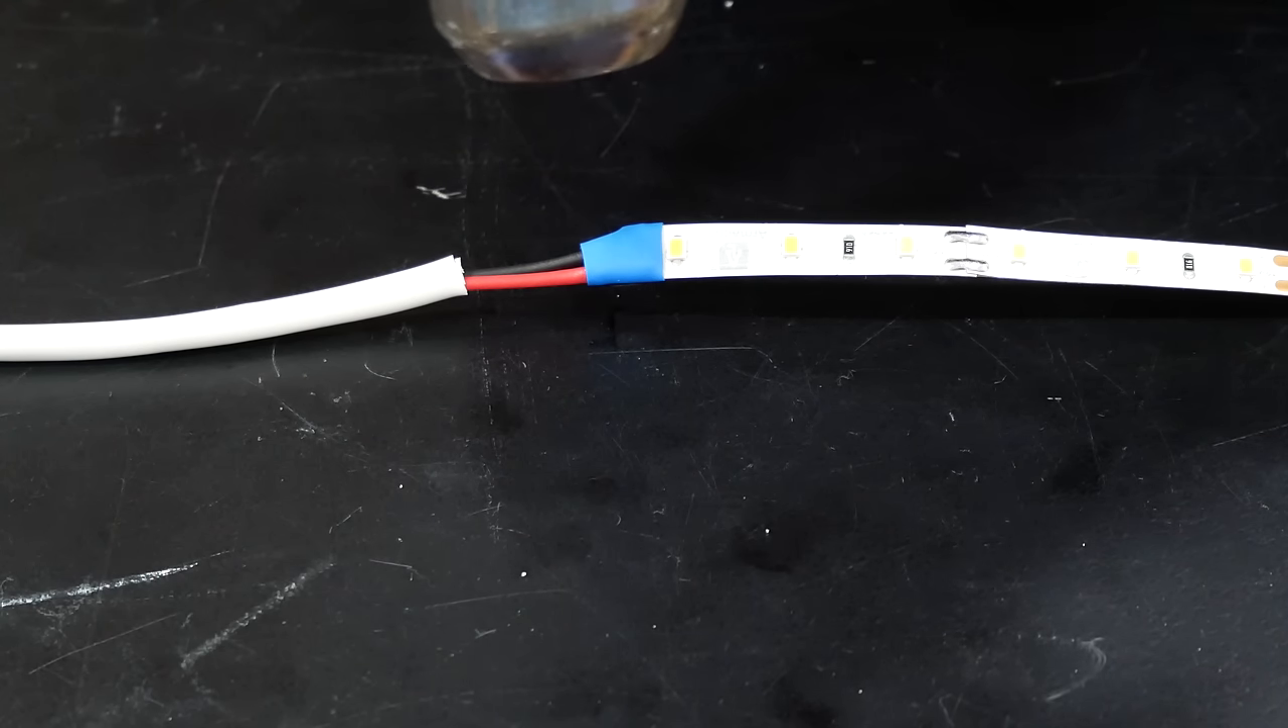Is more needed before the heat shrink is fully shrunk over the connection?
No.